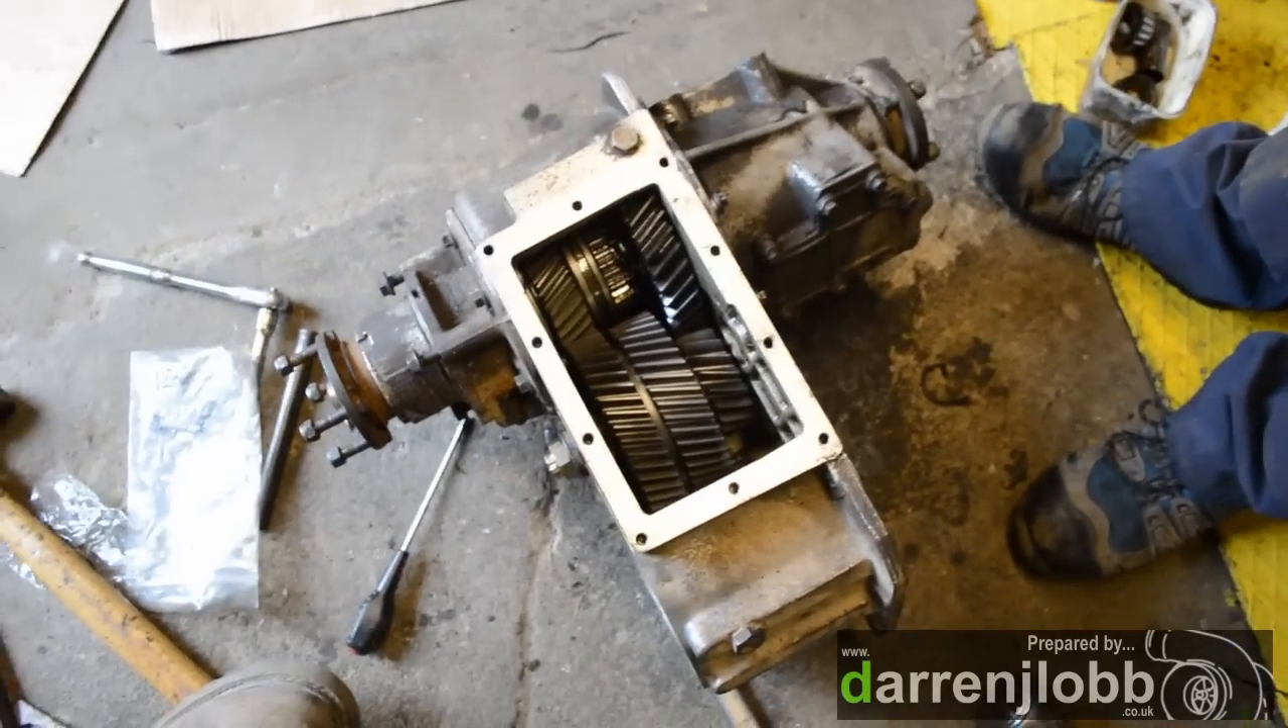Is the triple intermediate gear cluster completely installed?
Yes.